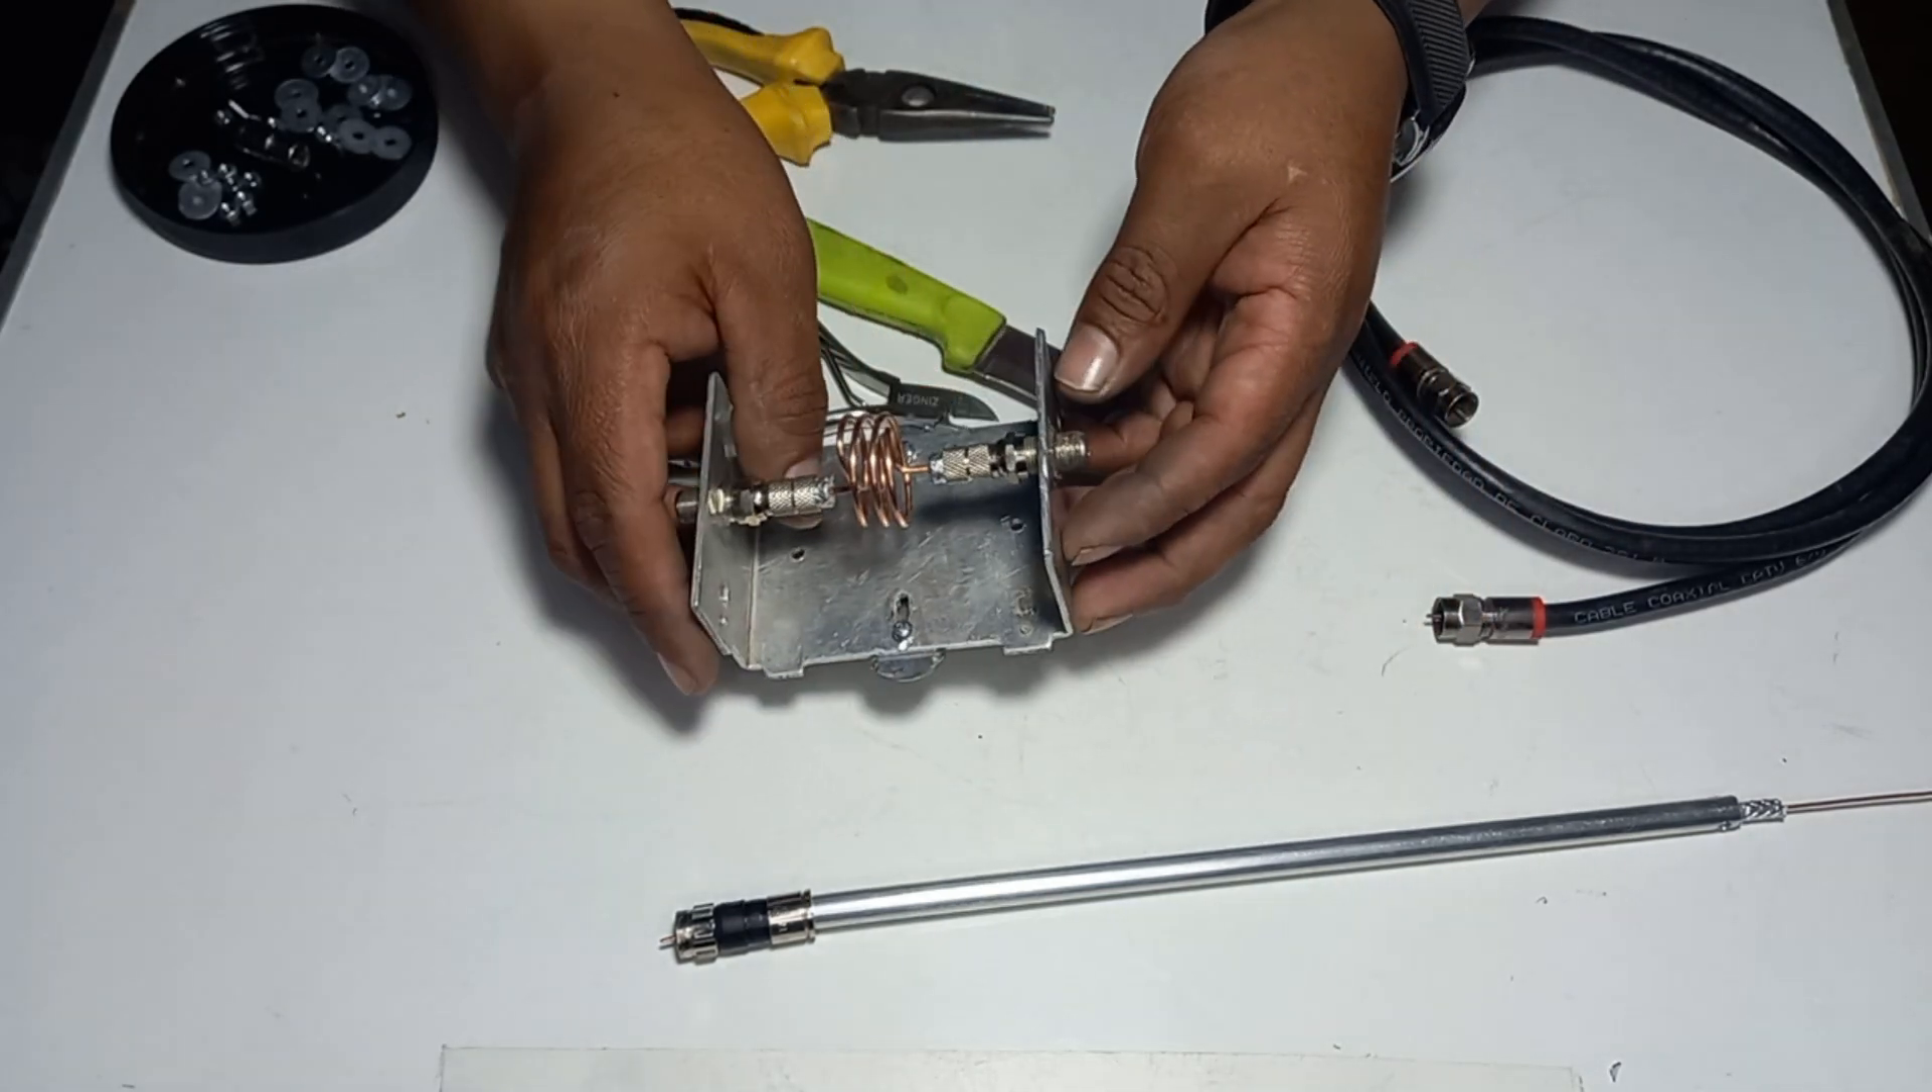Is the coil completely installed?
Yes.